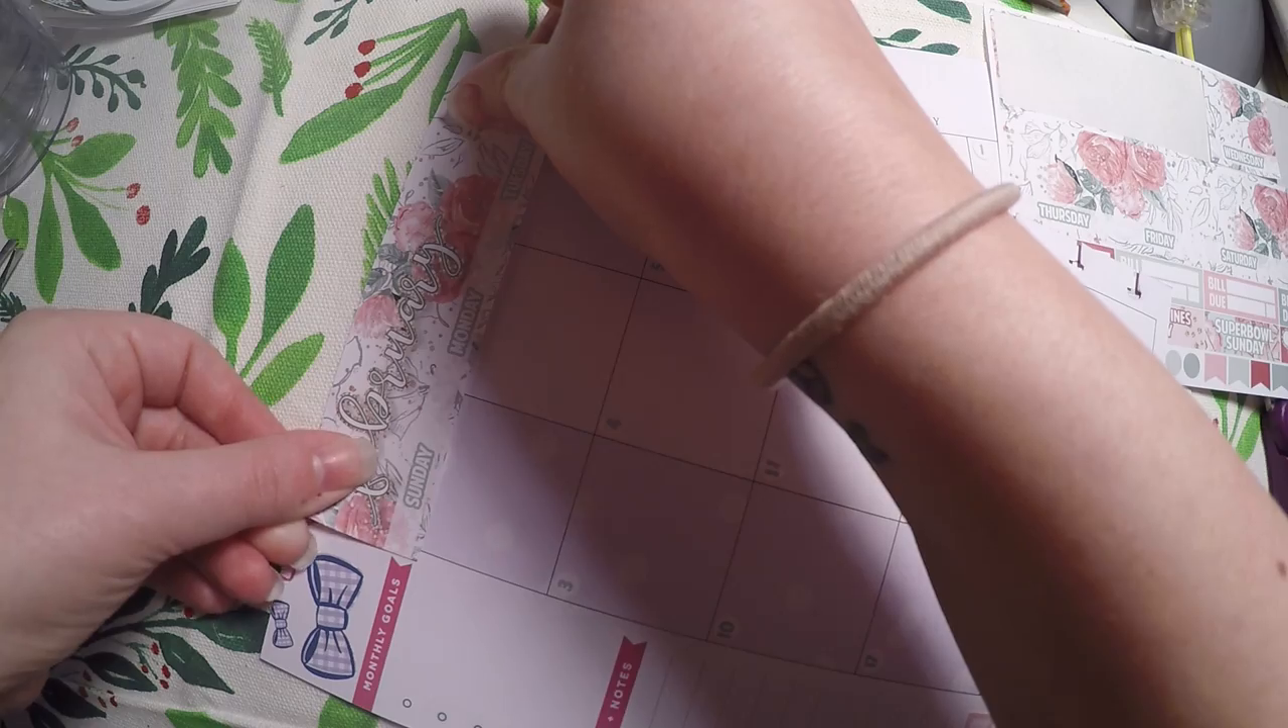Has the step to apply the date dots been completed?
No.